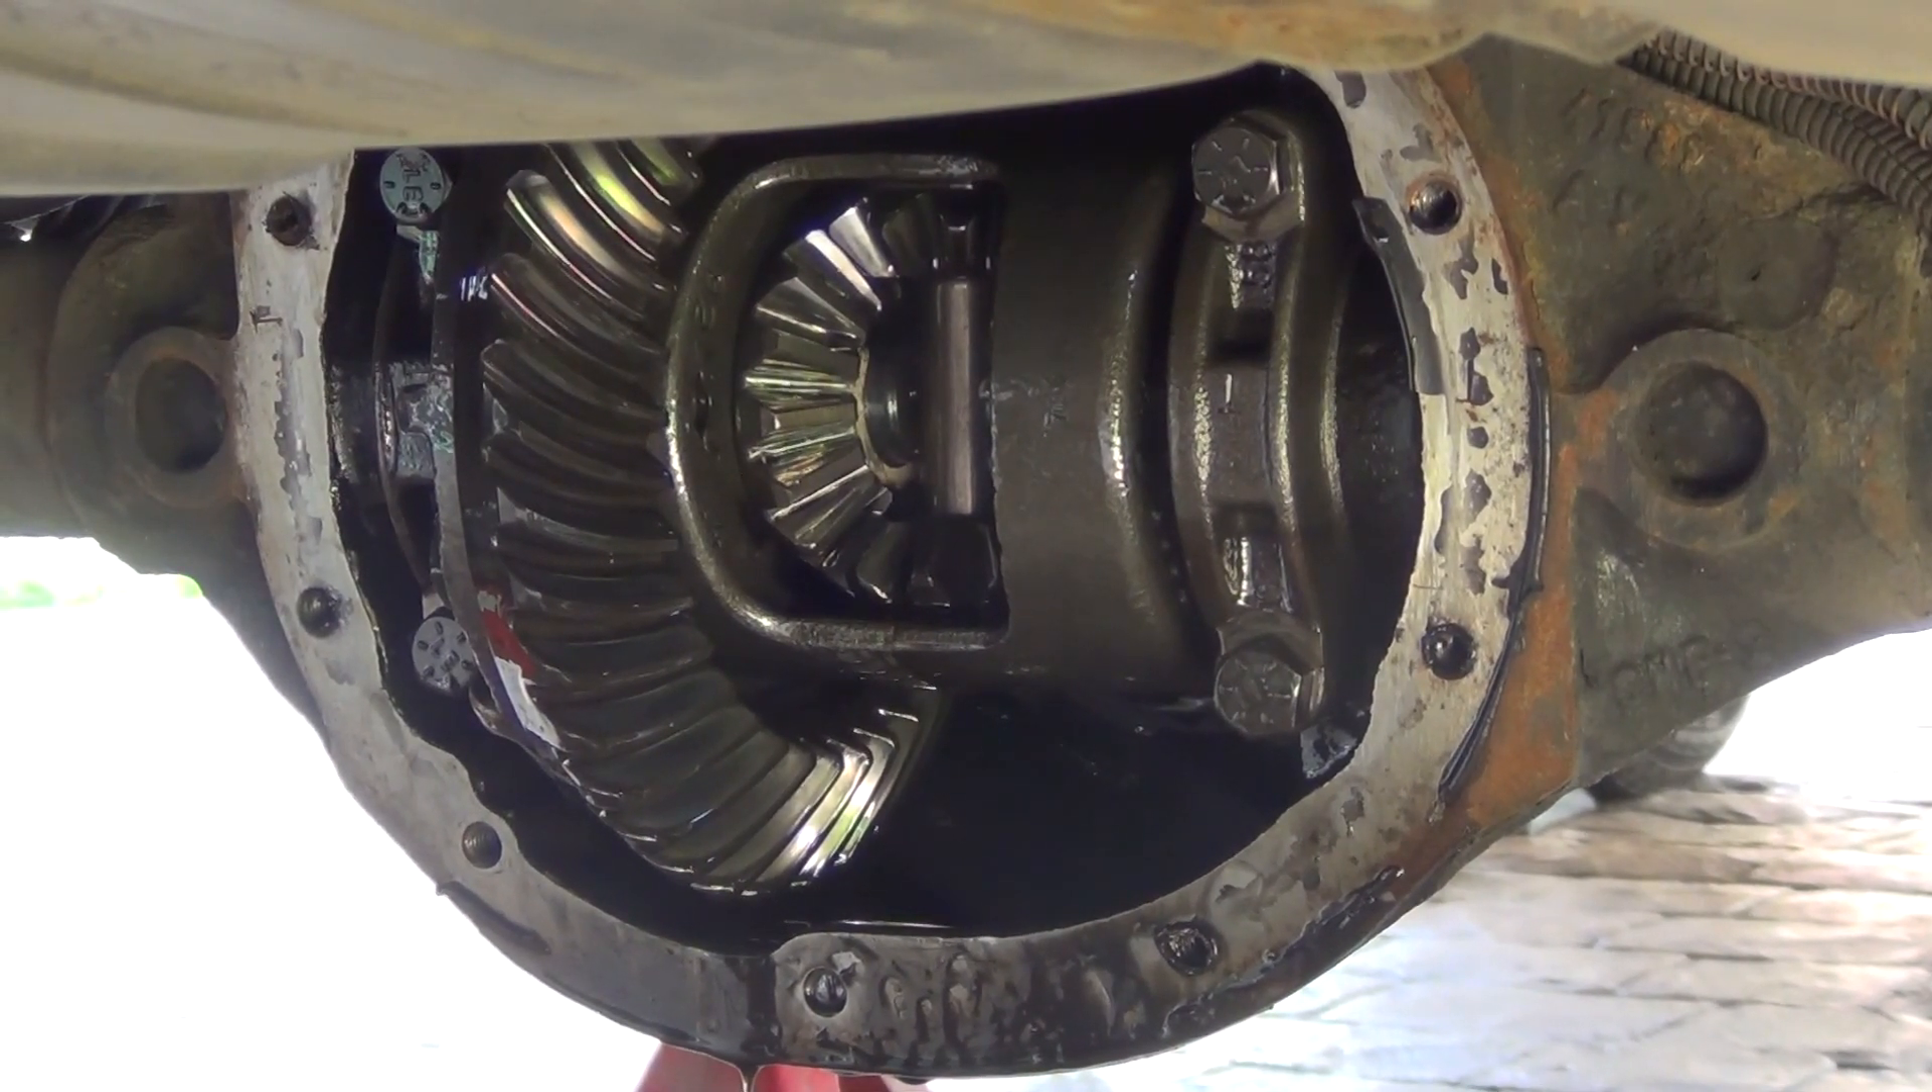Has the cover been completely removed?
Yes.